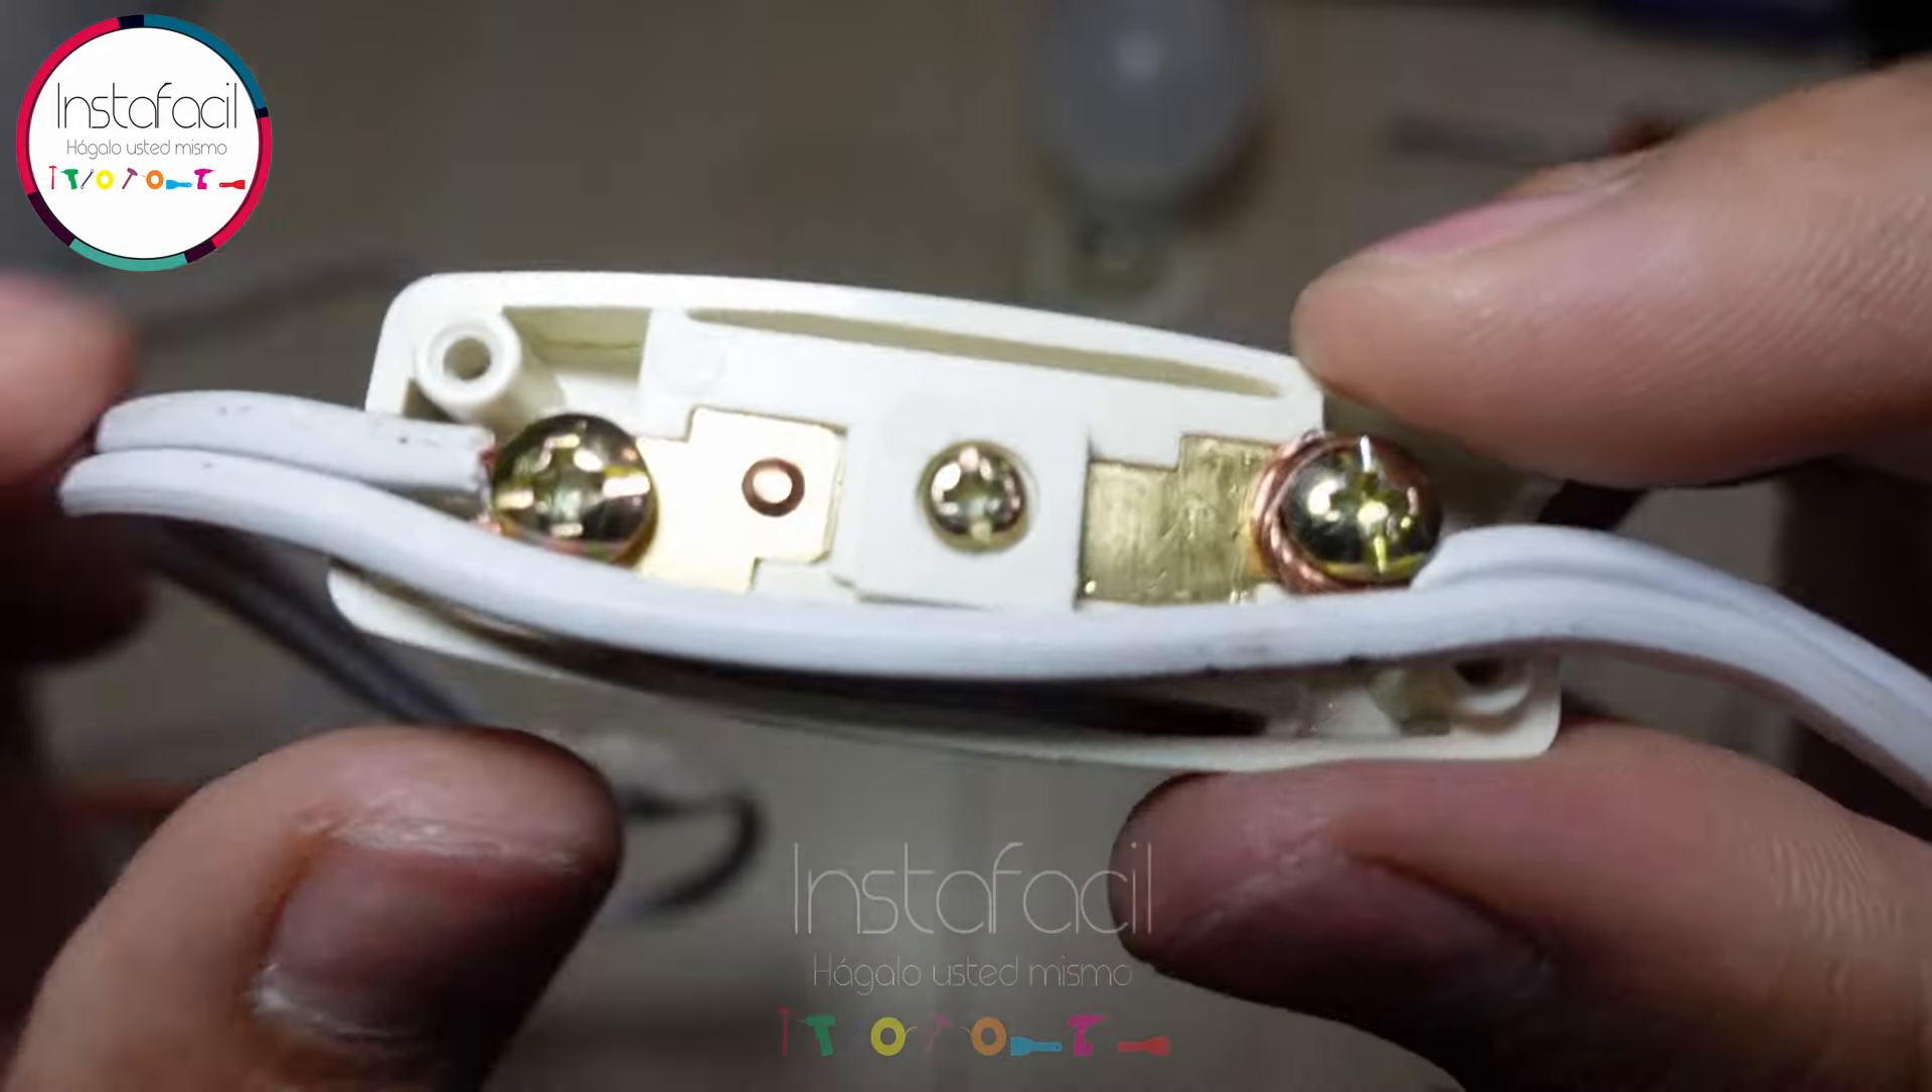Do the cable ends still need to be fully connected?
No.